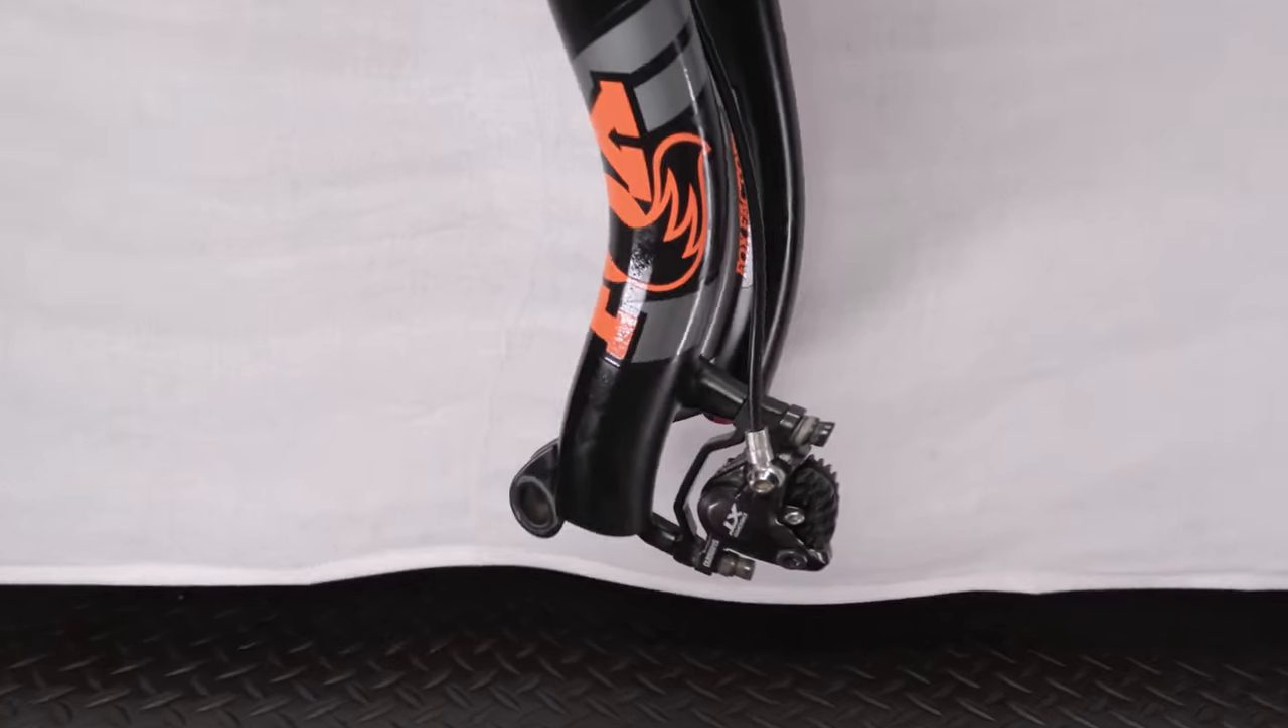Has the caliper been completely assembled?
Yes.